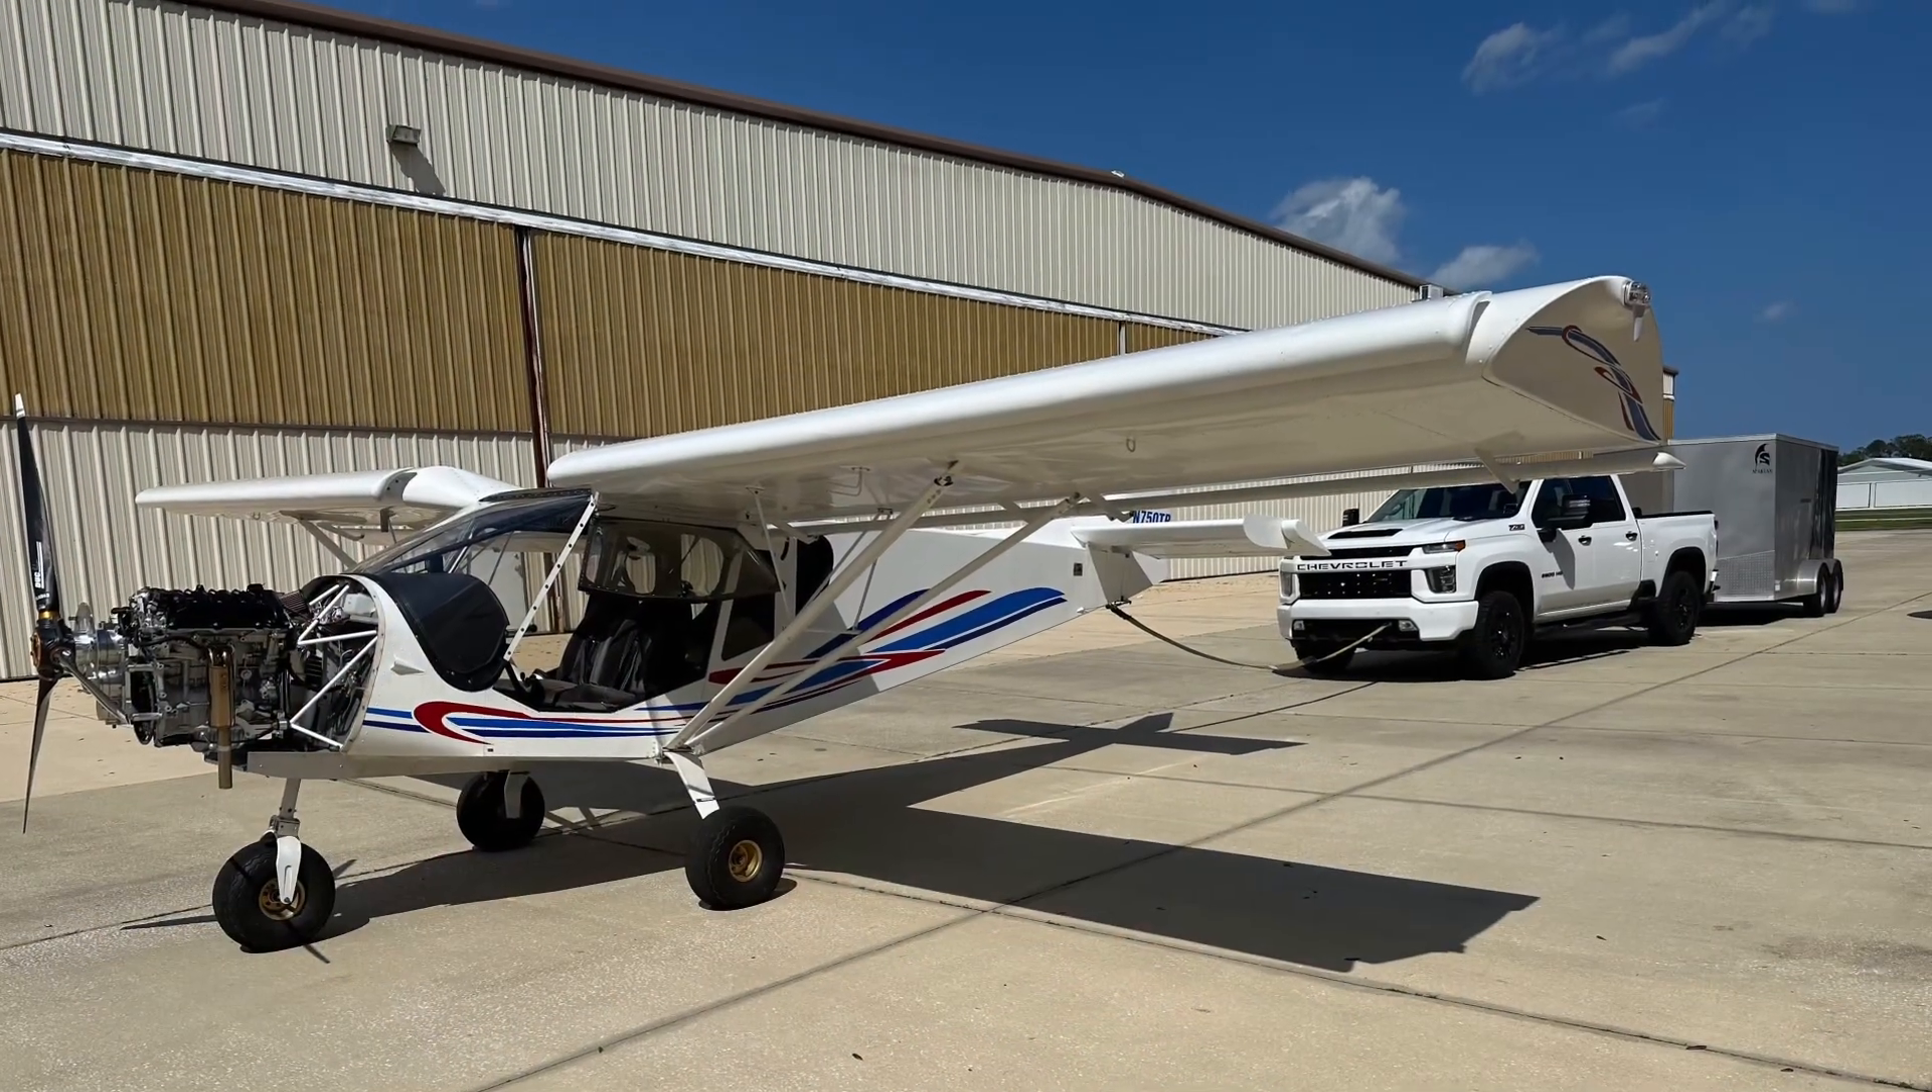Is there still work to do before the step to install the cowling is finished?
Yes.